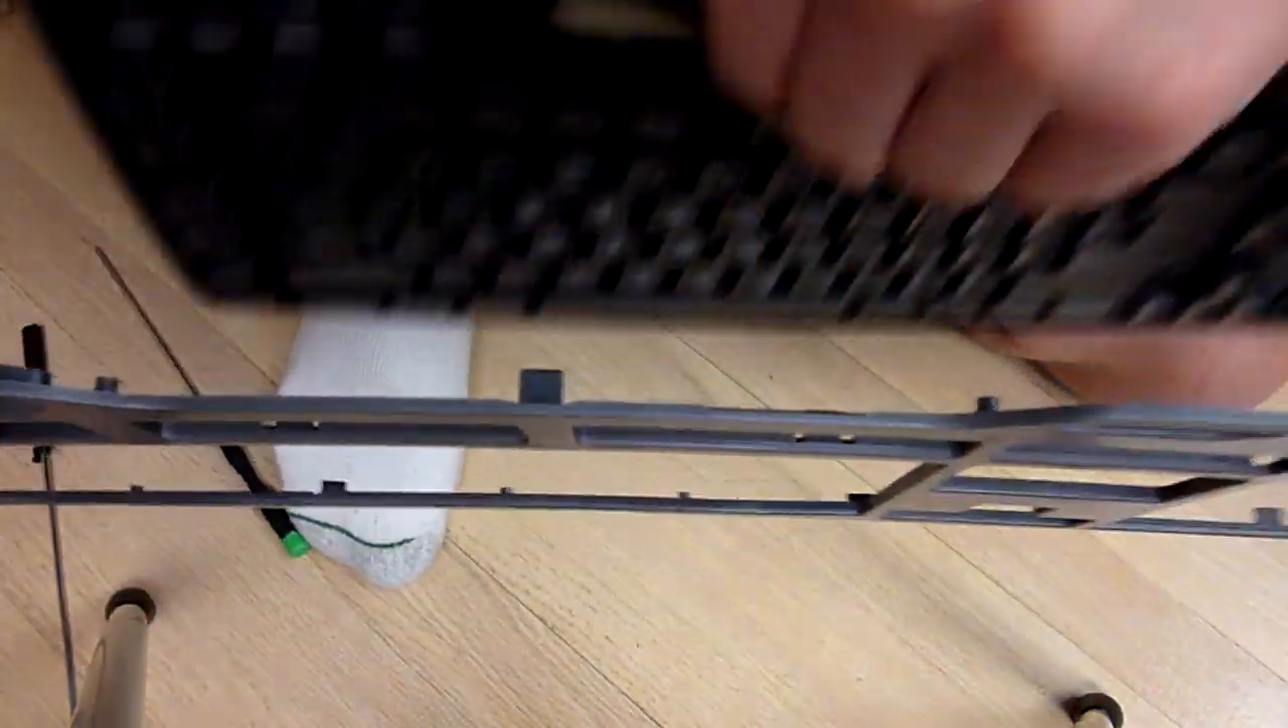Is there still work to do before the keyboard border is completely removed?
No.